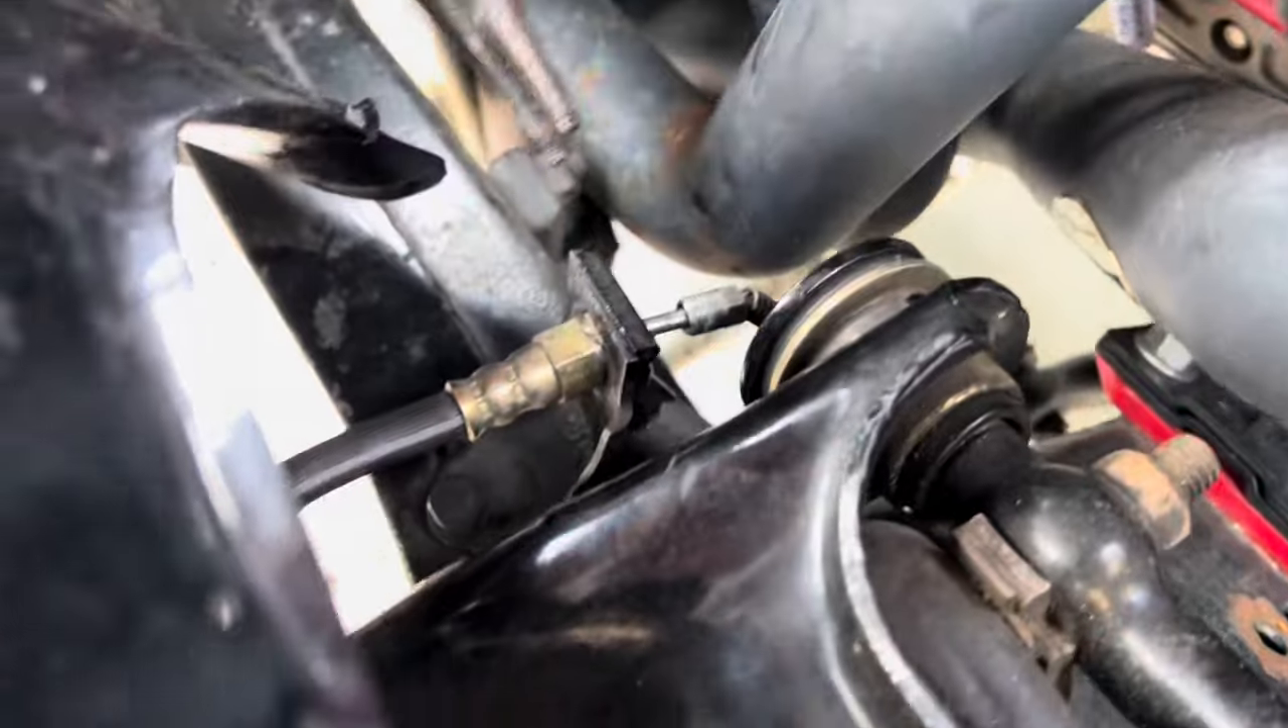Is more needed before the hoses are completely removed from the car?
Yes.